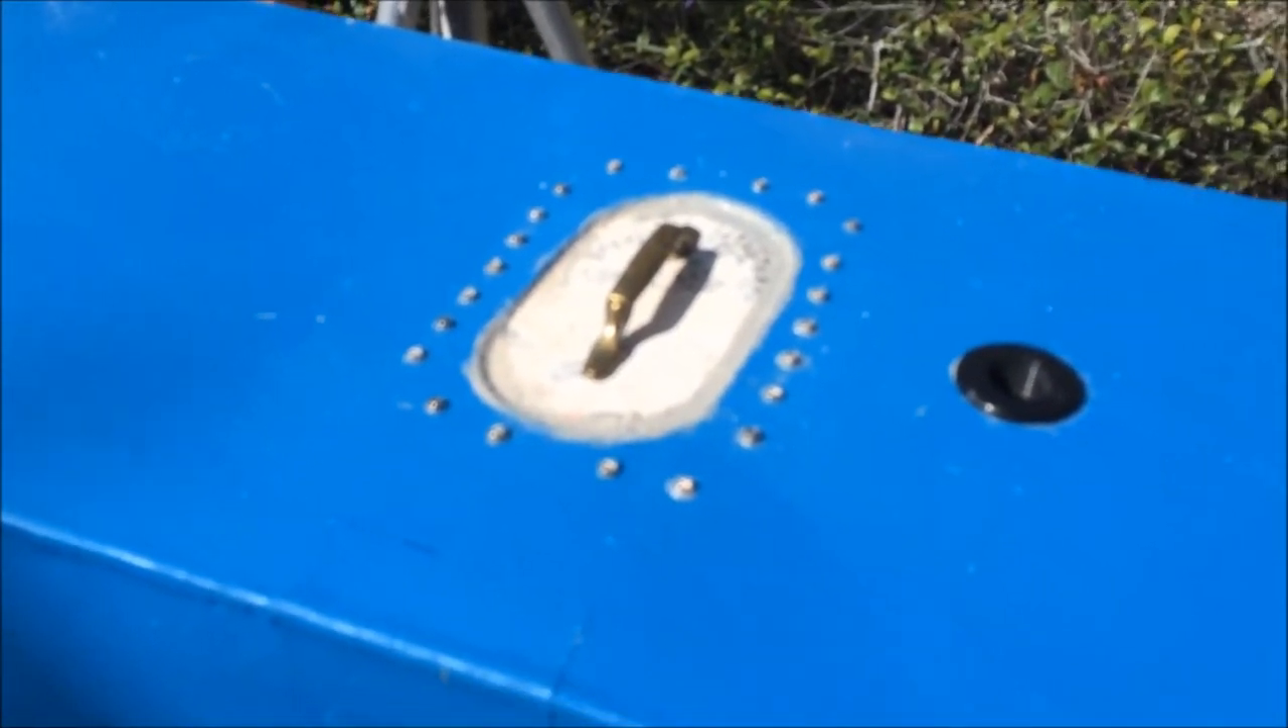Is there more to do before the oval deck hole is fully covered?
No.